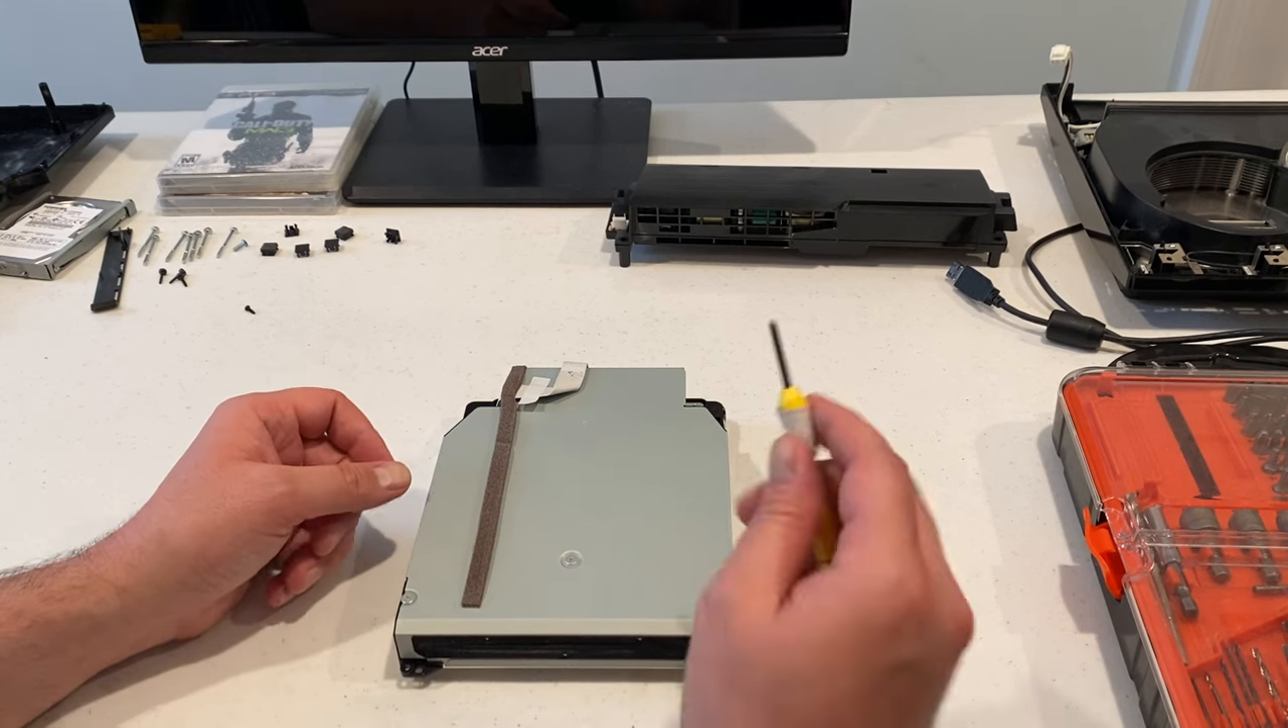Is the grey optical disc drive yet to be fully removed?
No.